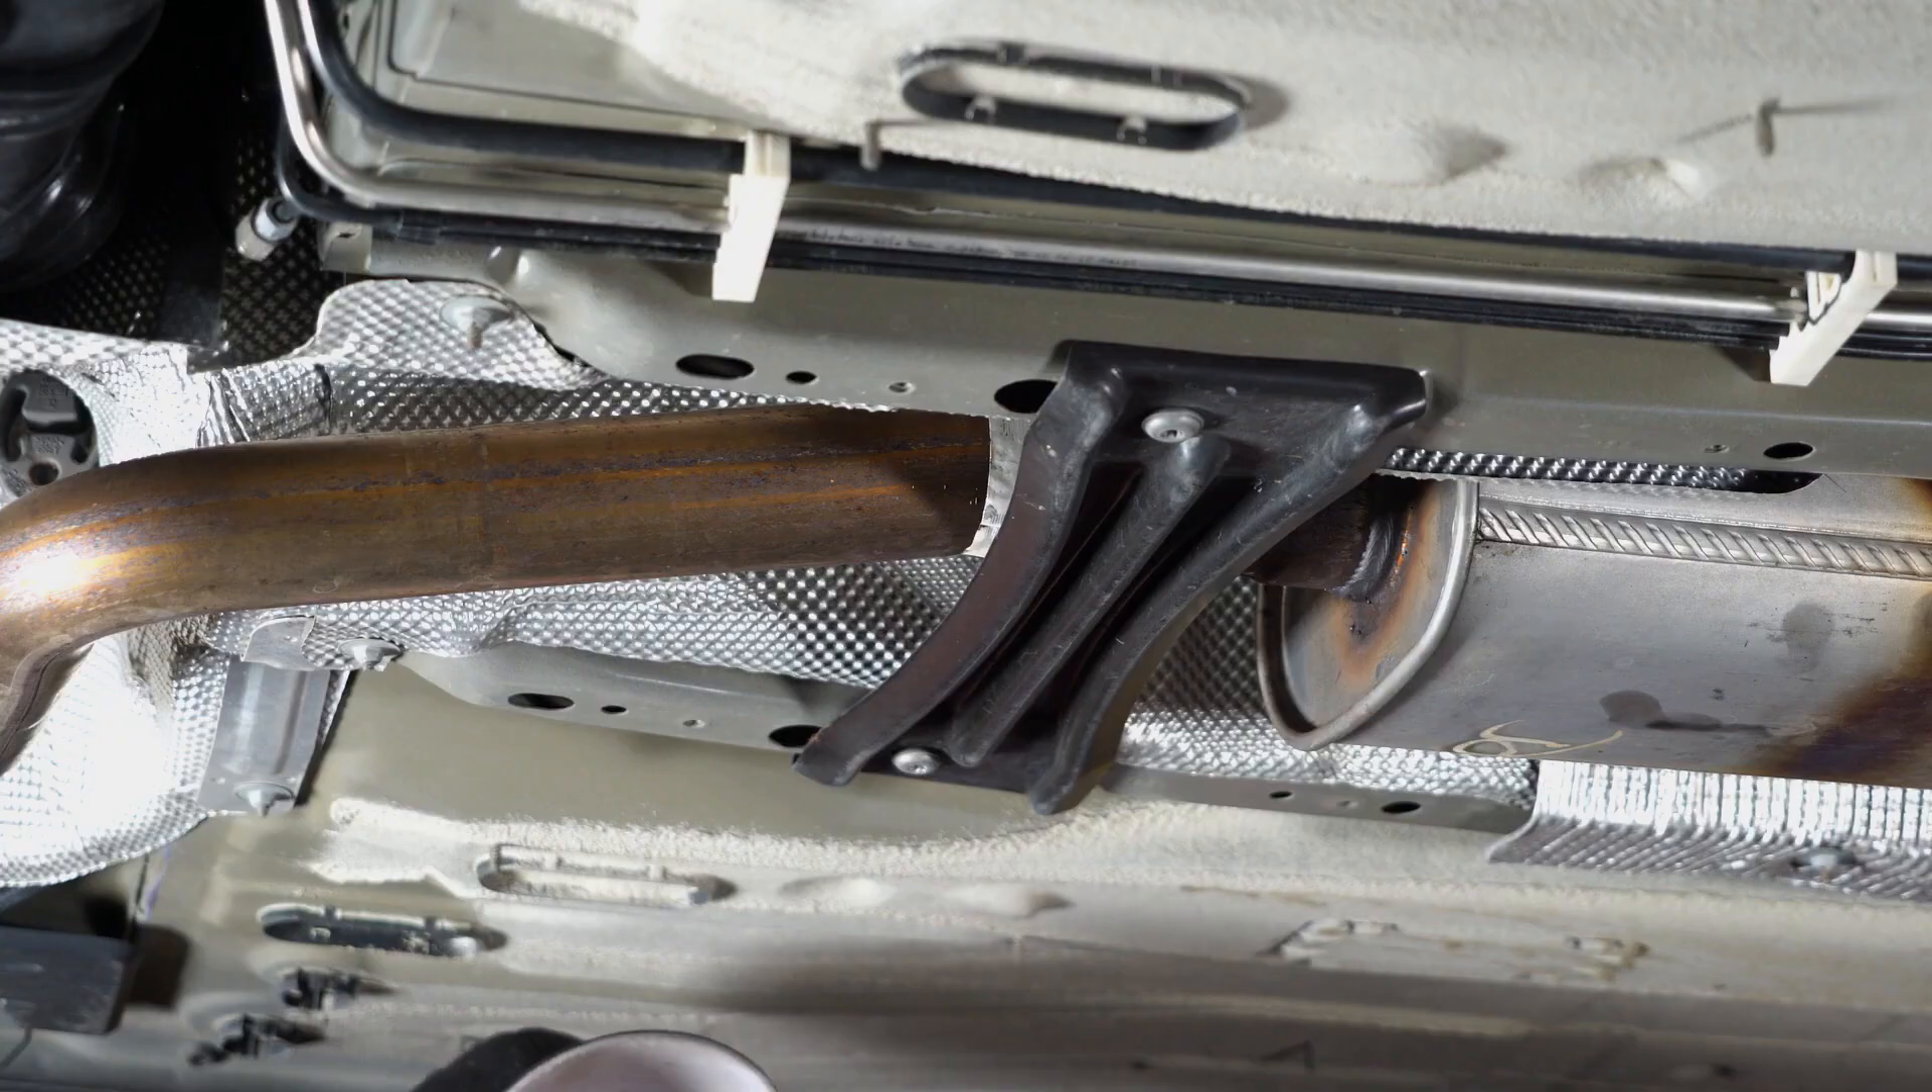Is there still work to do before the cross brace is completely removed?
Yes.